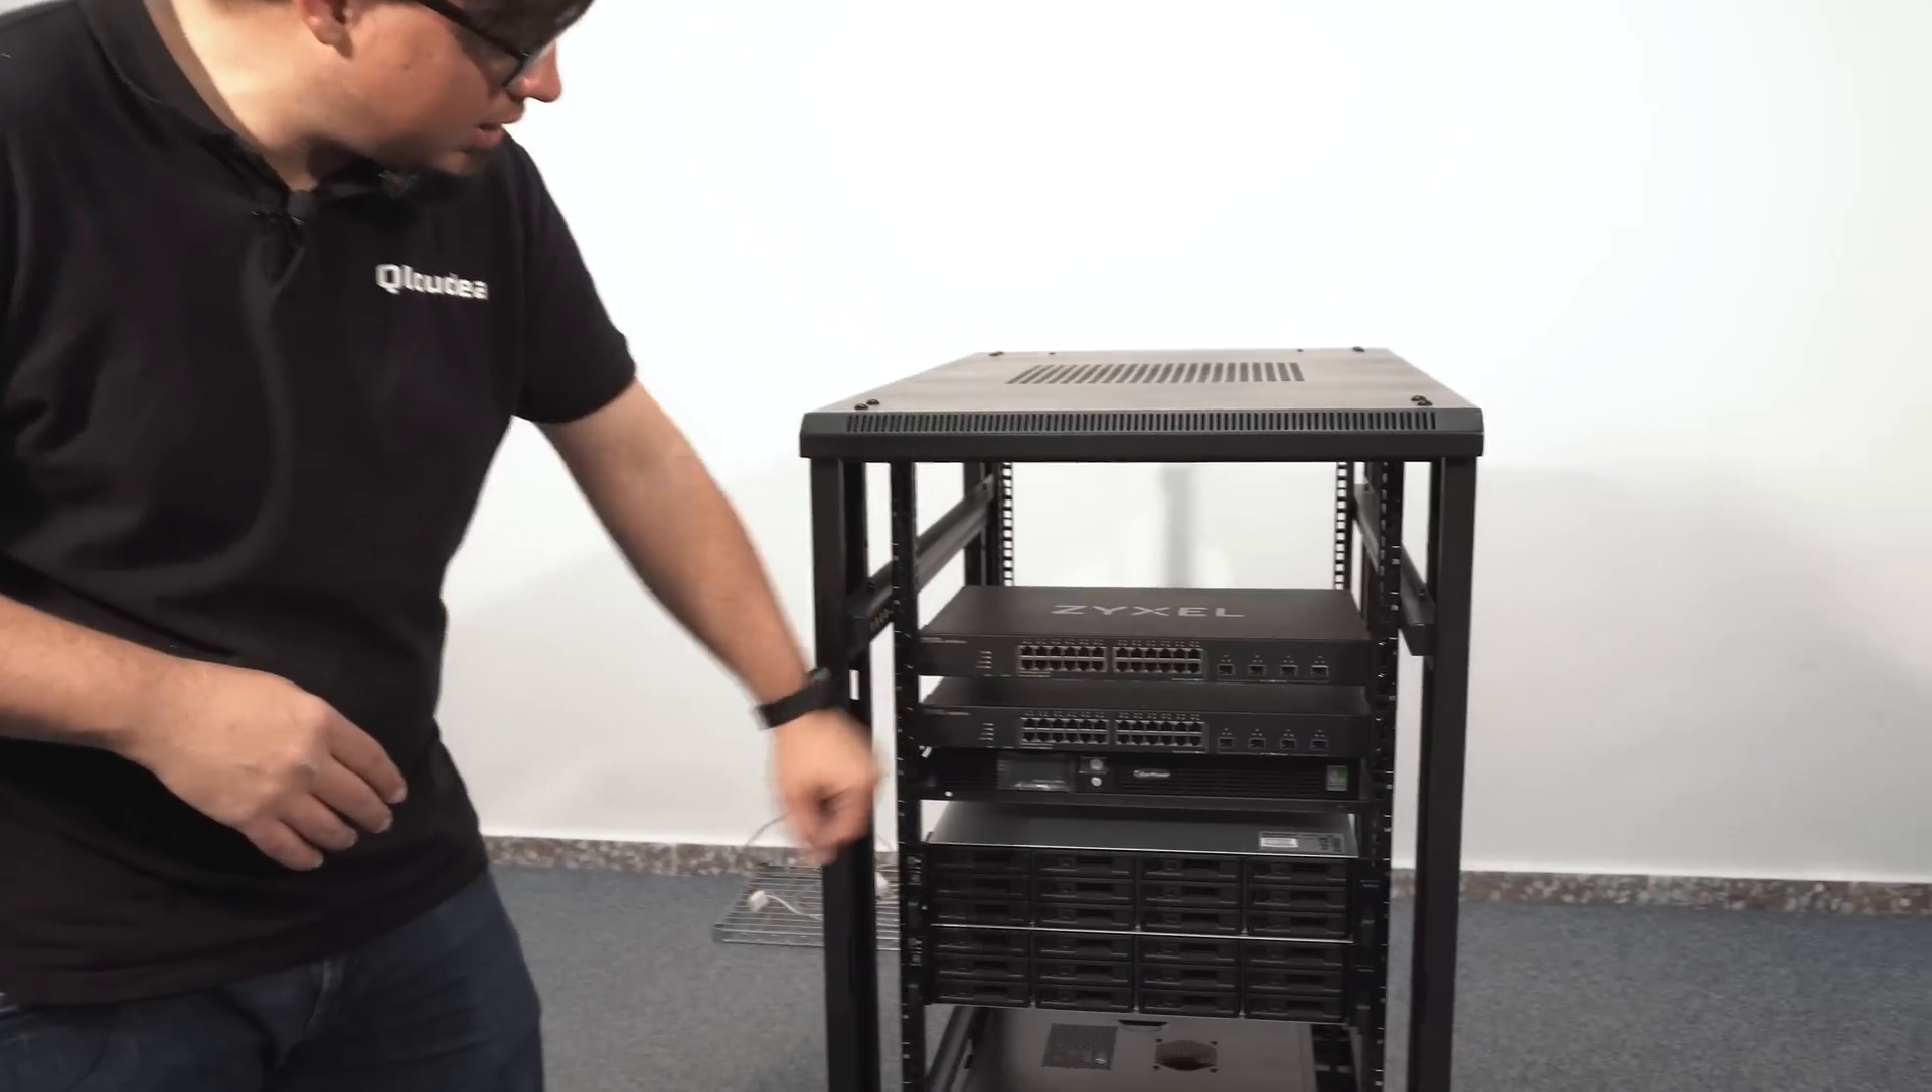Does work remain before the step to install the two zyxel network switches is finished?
No.